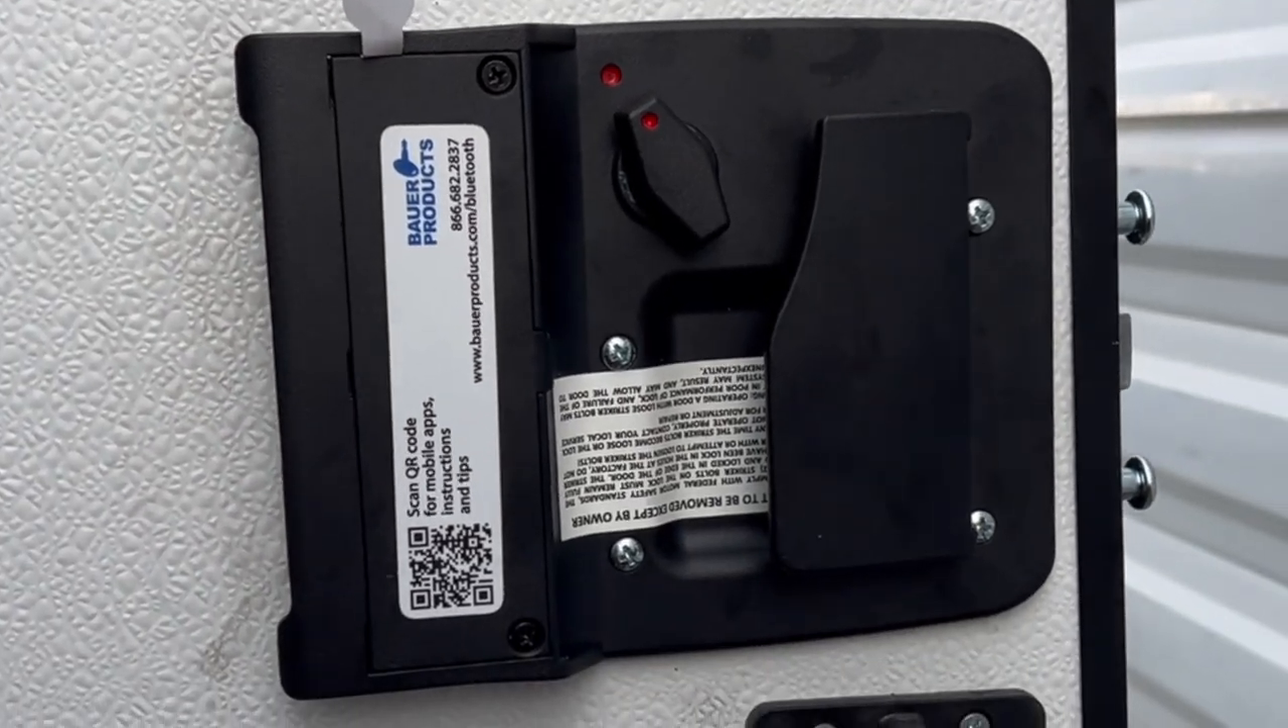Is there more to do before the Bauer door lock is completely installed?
No.